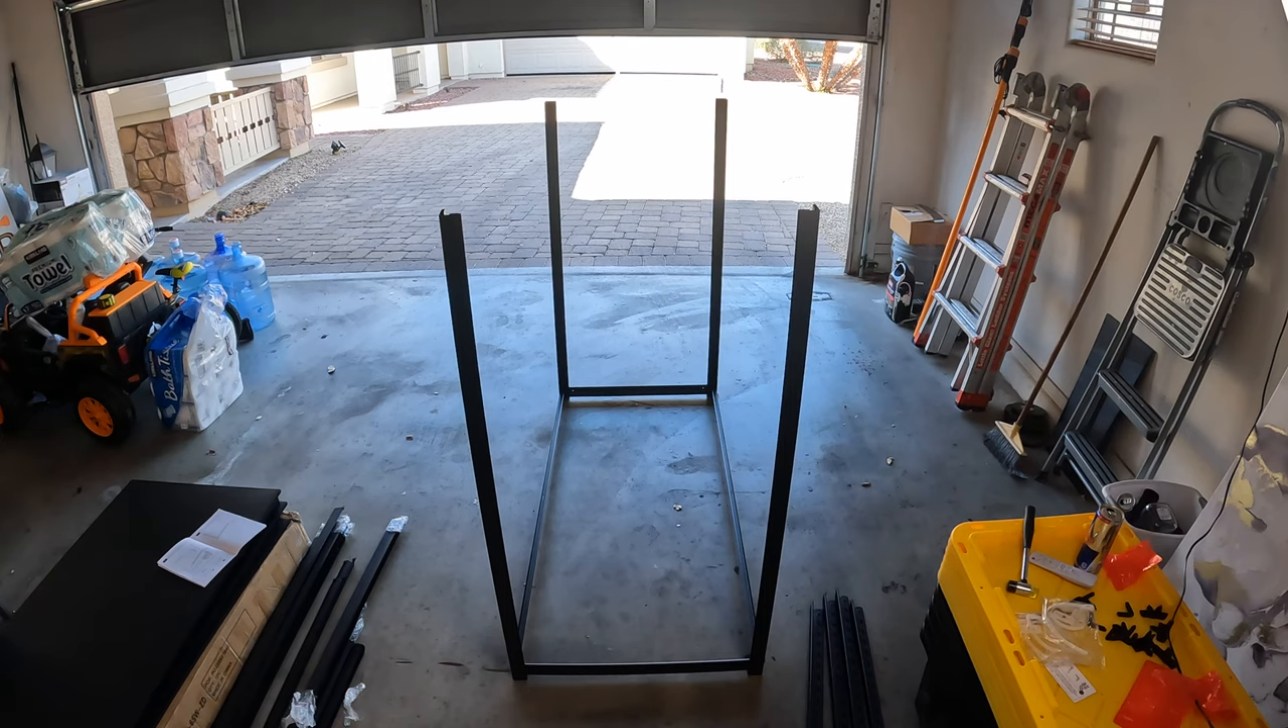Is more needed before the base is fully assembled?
No.